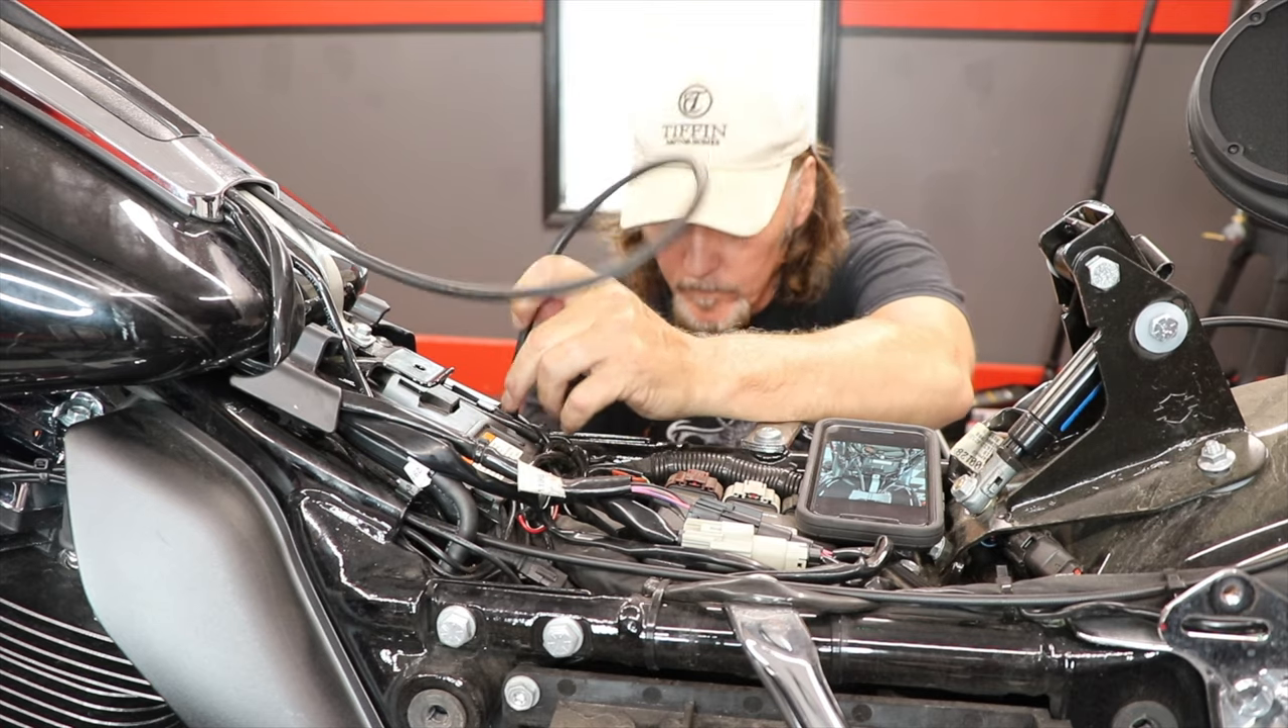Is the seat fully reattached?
No.